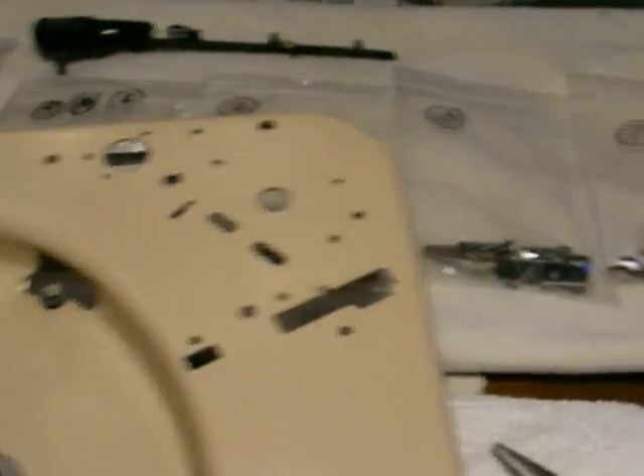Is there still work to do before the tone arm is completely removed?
No.